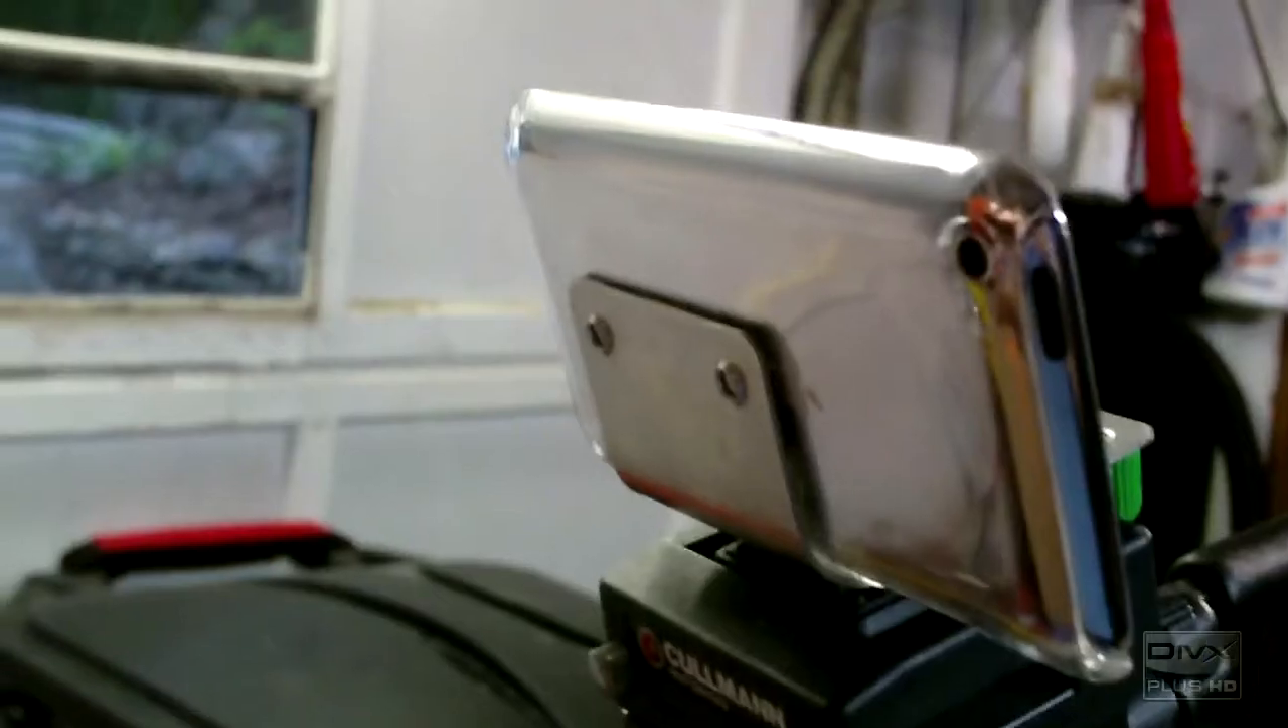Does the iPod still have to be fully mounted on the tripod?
No.